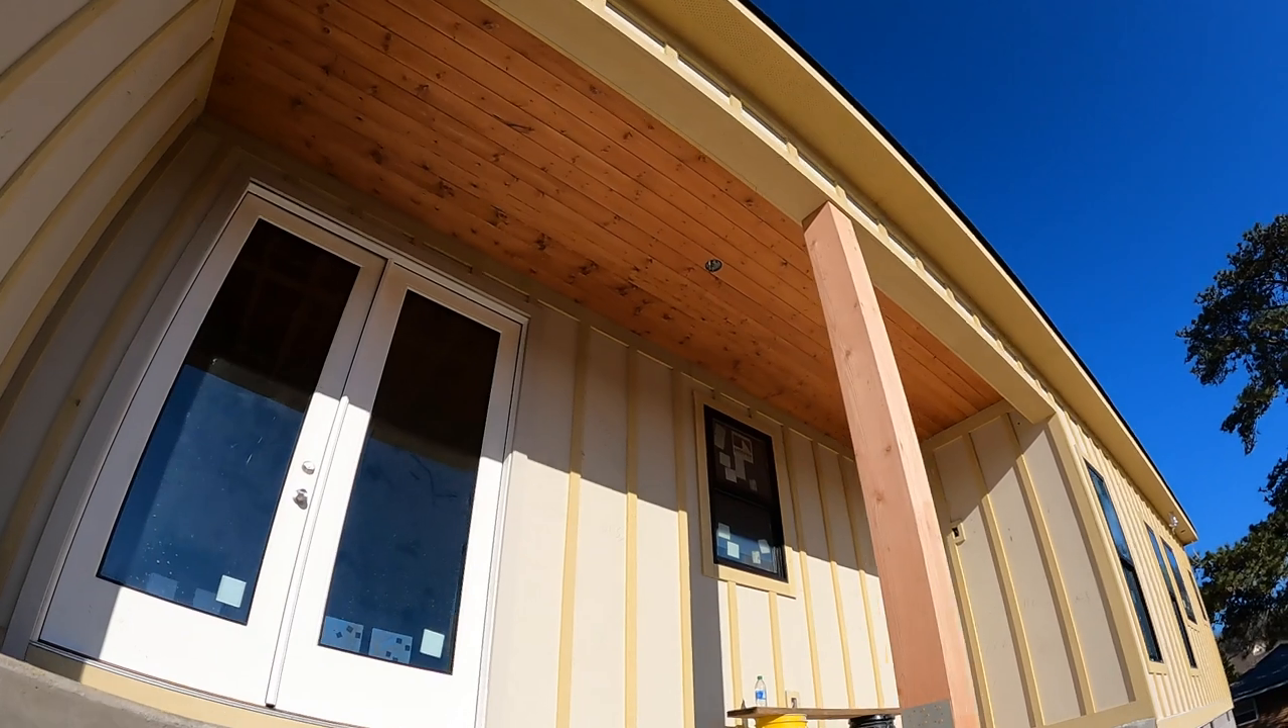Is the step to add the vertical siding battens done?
Yes.